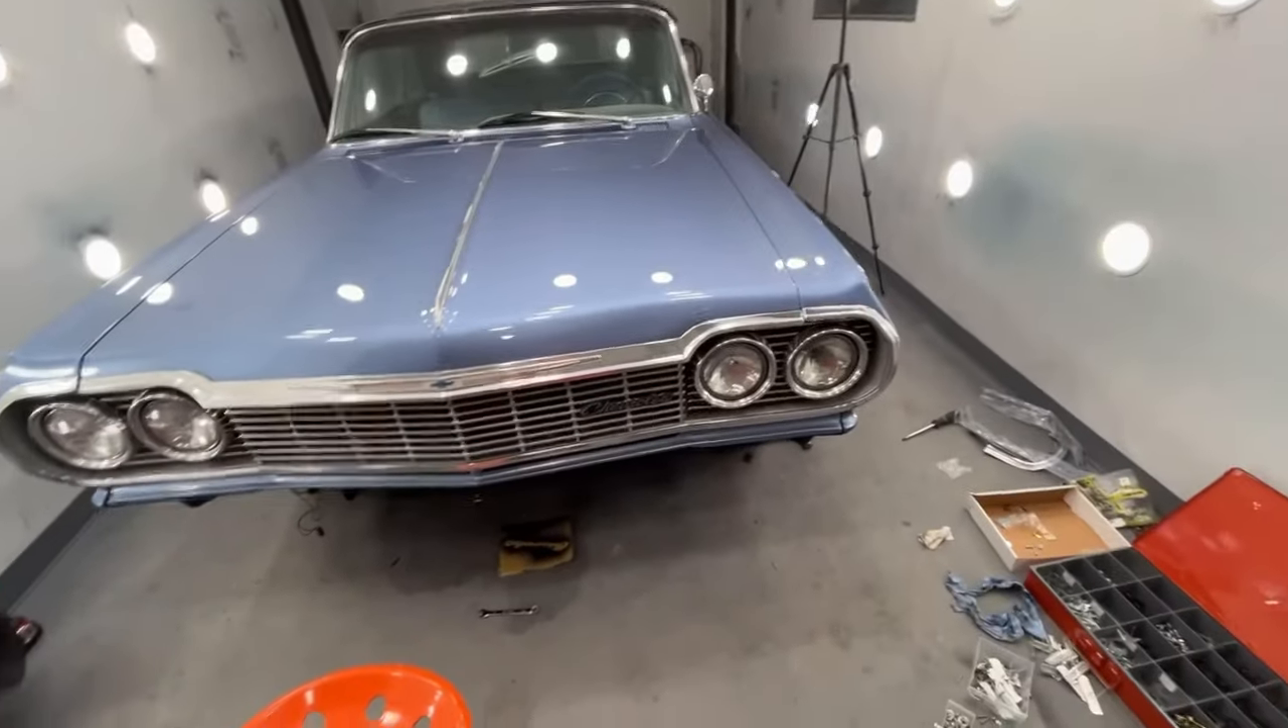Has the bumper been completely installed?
No.